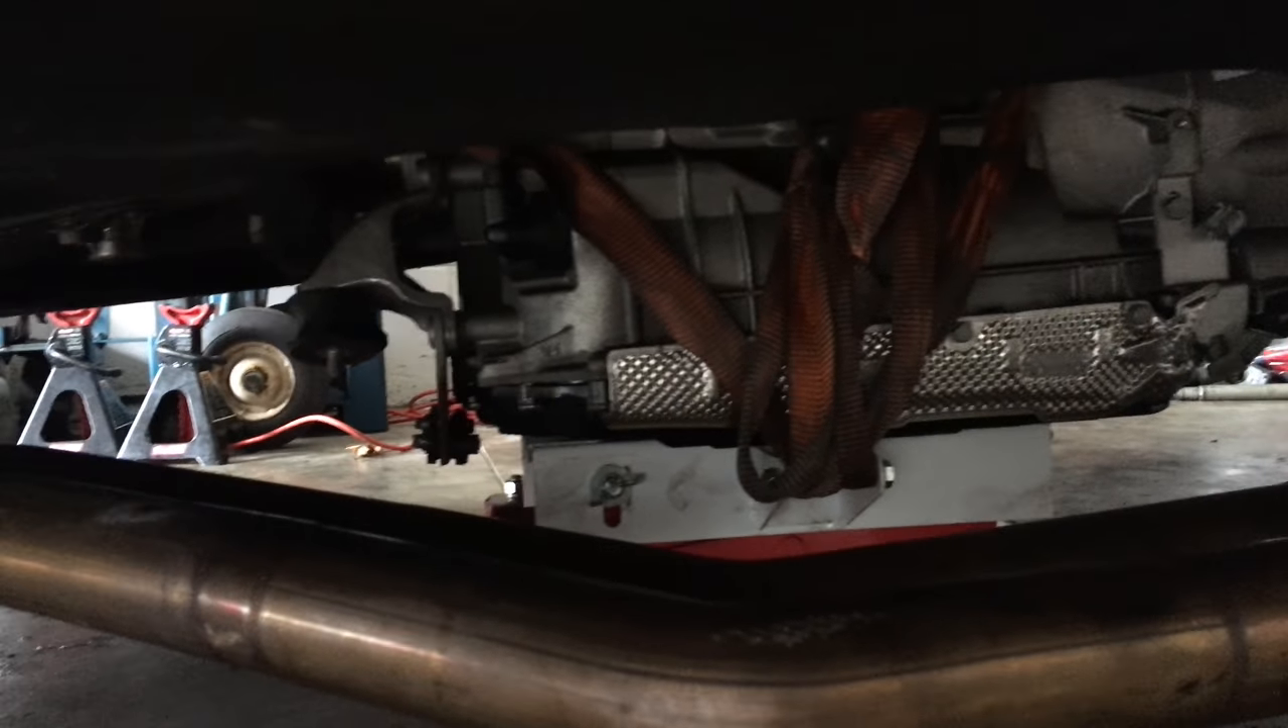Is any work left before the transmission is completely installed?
Yes.